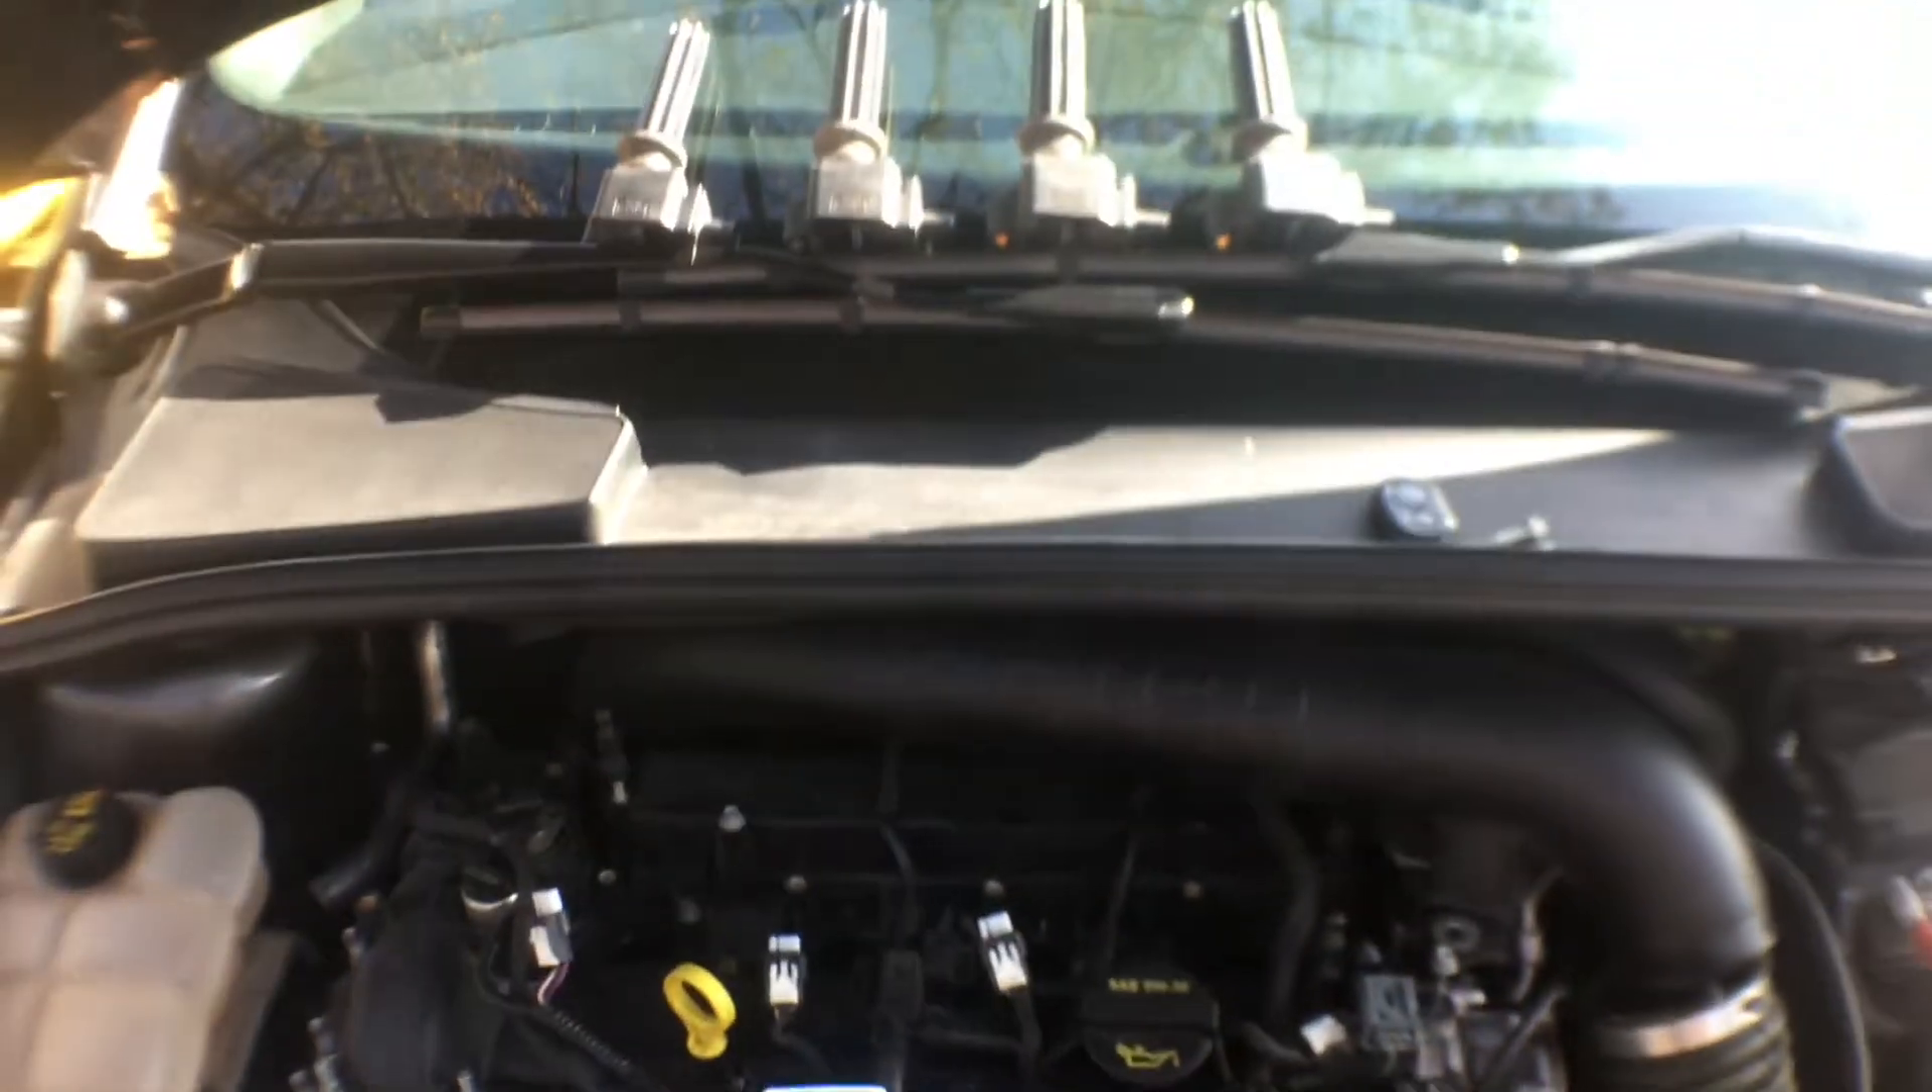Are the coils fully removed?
Yes.